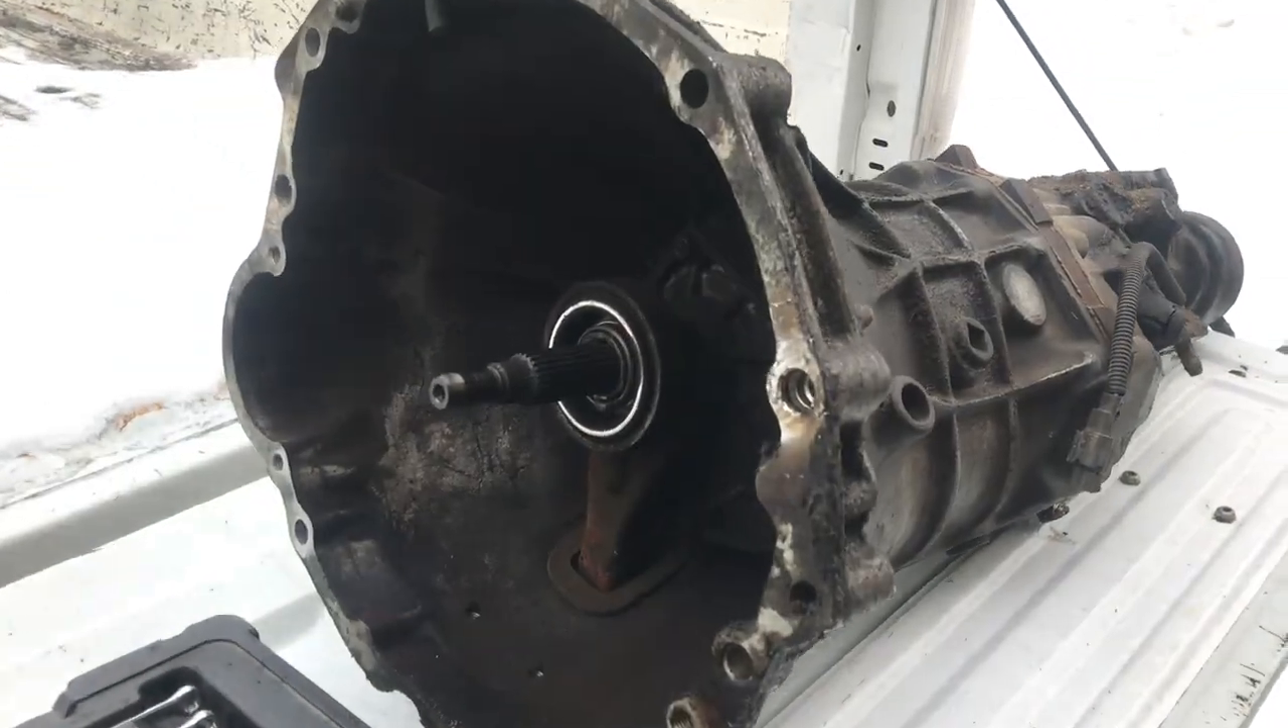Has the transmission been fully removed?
Yes.